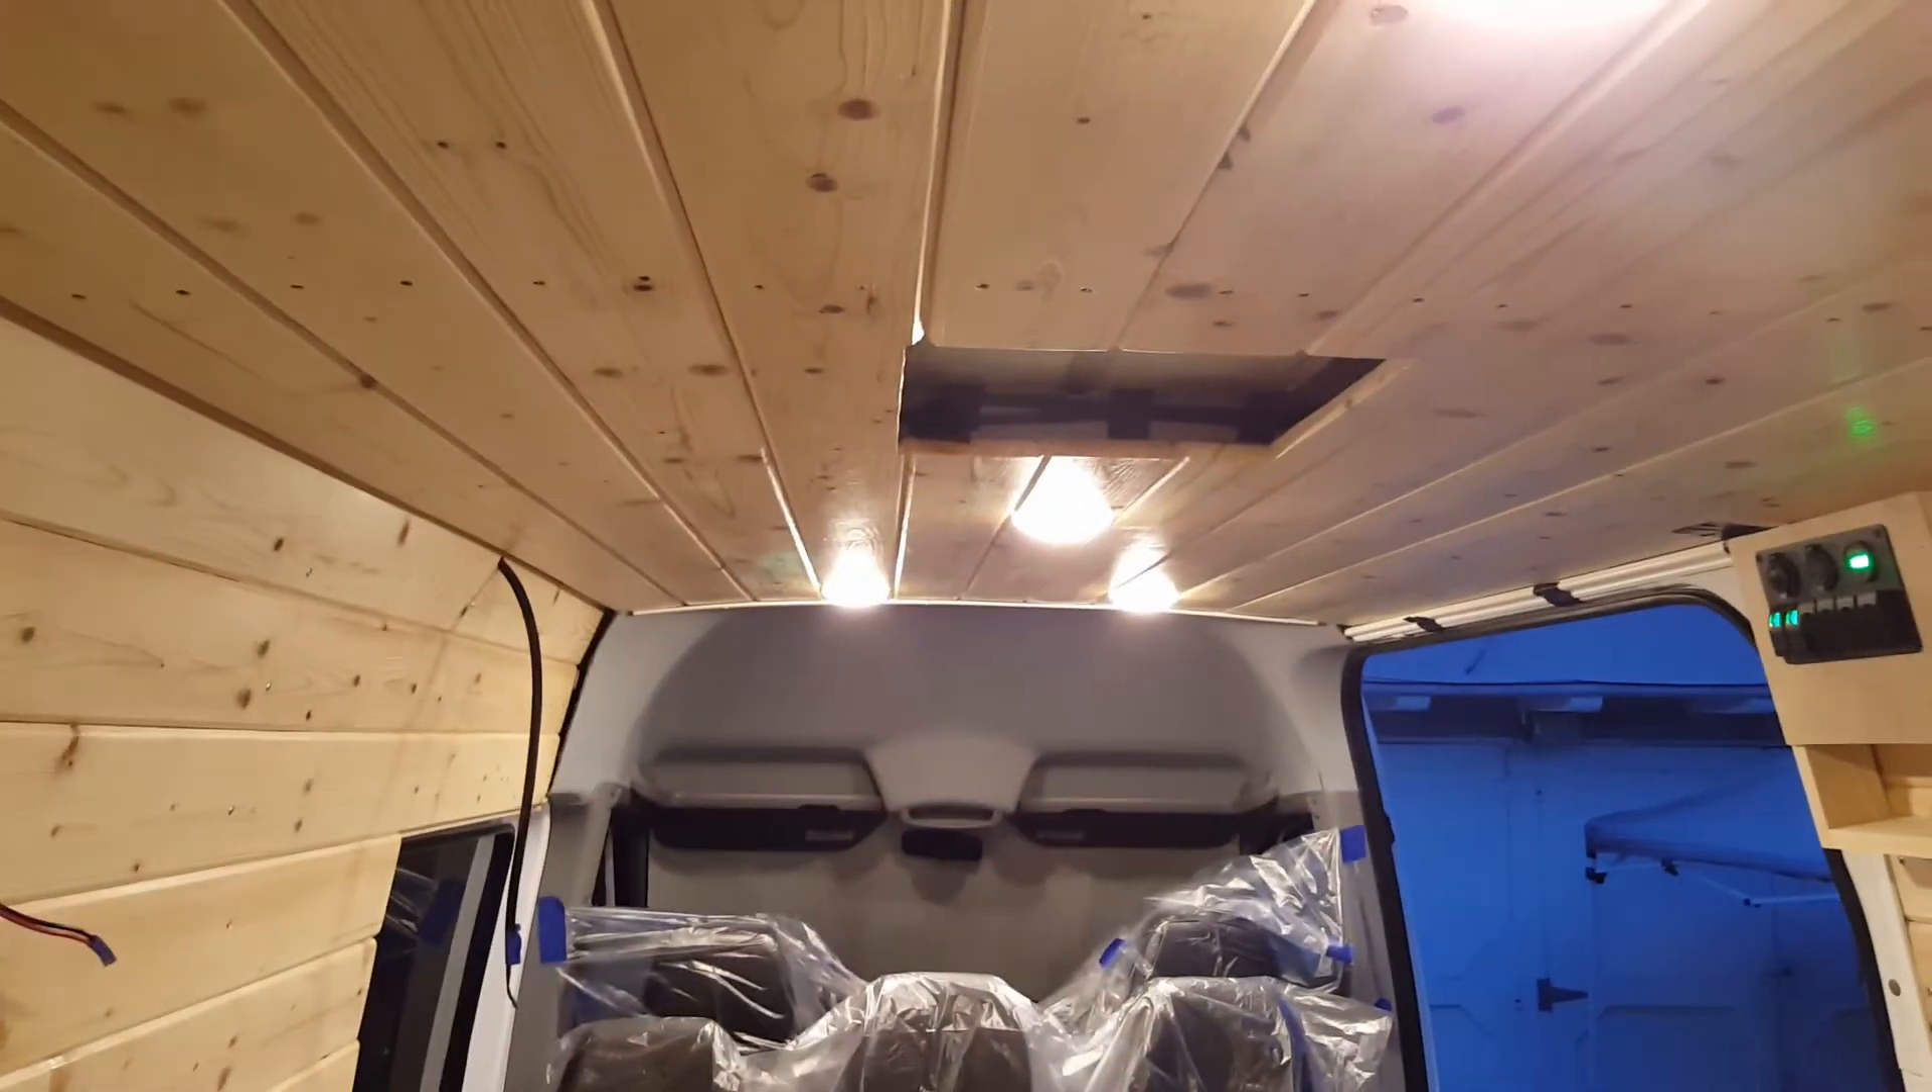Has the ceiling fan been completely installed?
No.